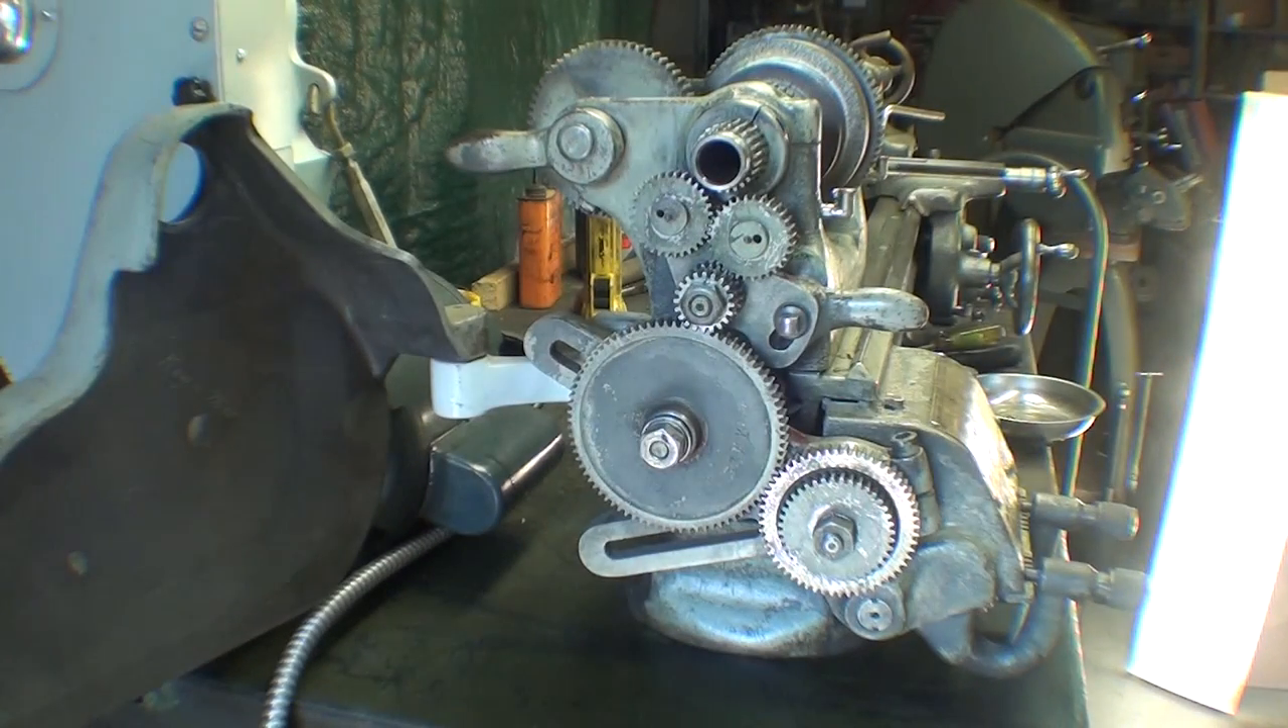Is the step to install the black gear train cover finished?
No.